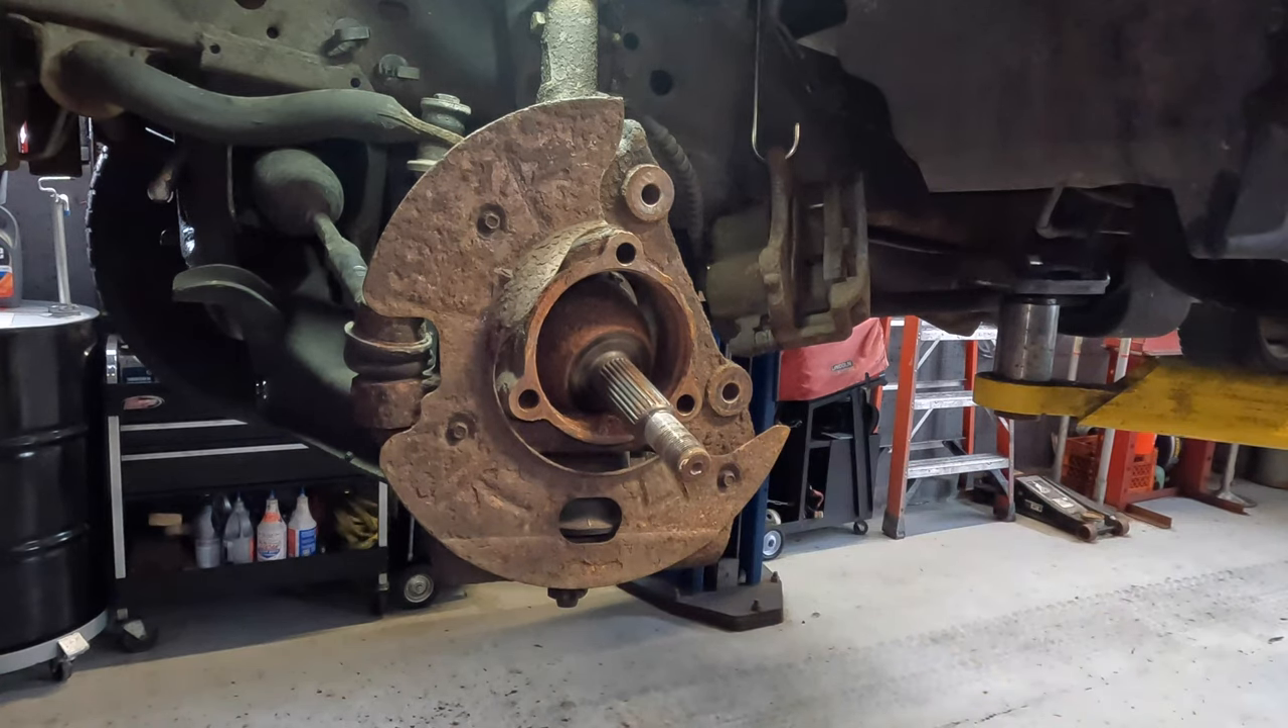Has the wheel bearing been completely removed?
Yes.